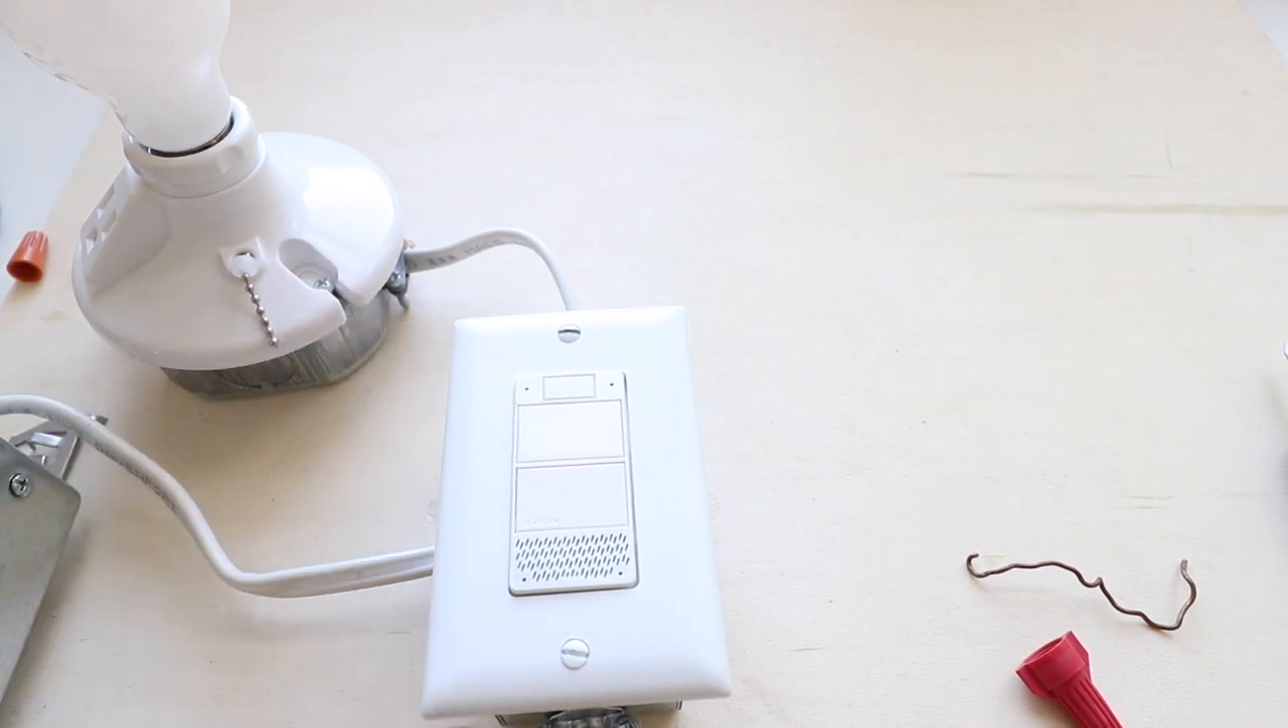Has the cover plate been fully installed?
Yes.